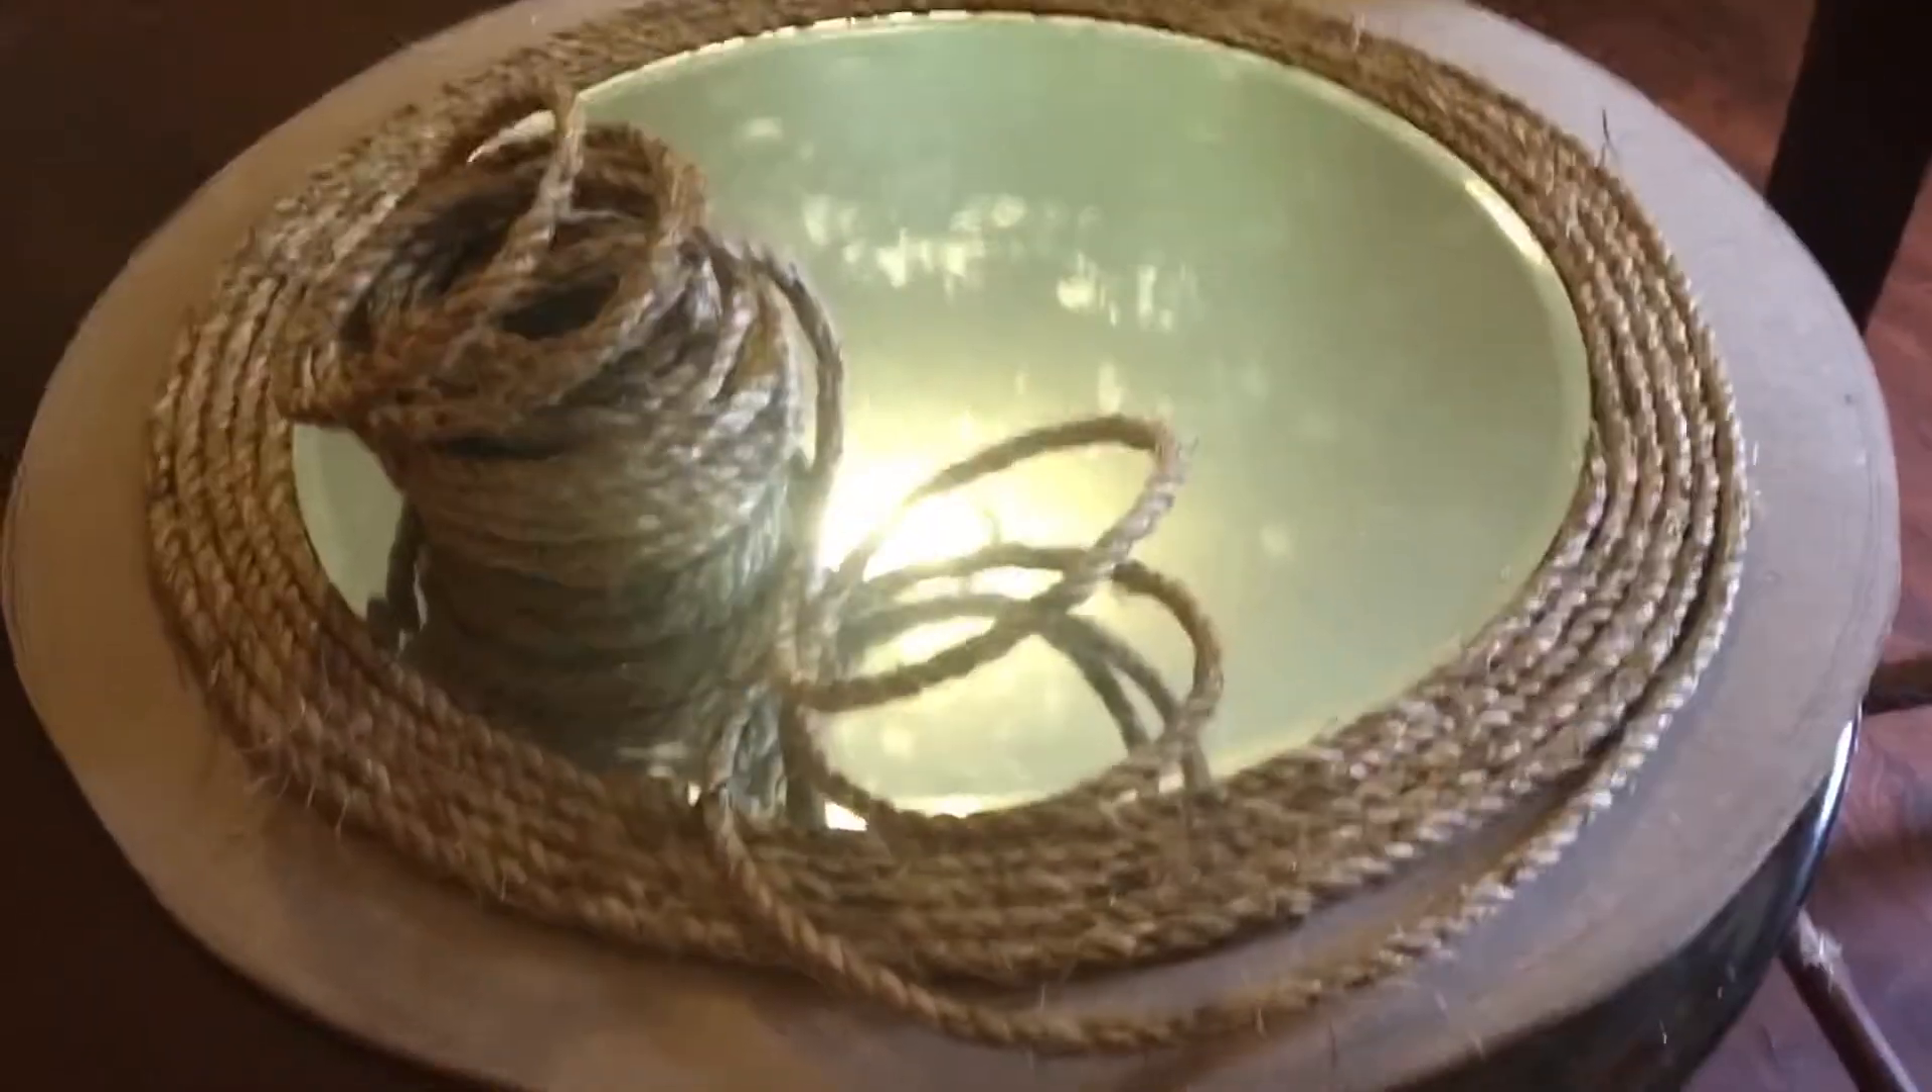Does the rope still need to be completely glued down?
Yes.